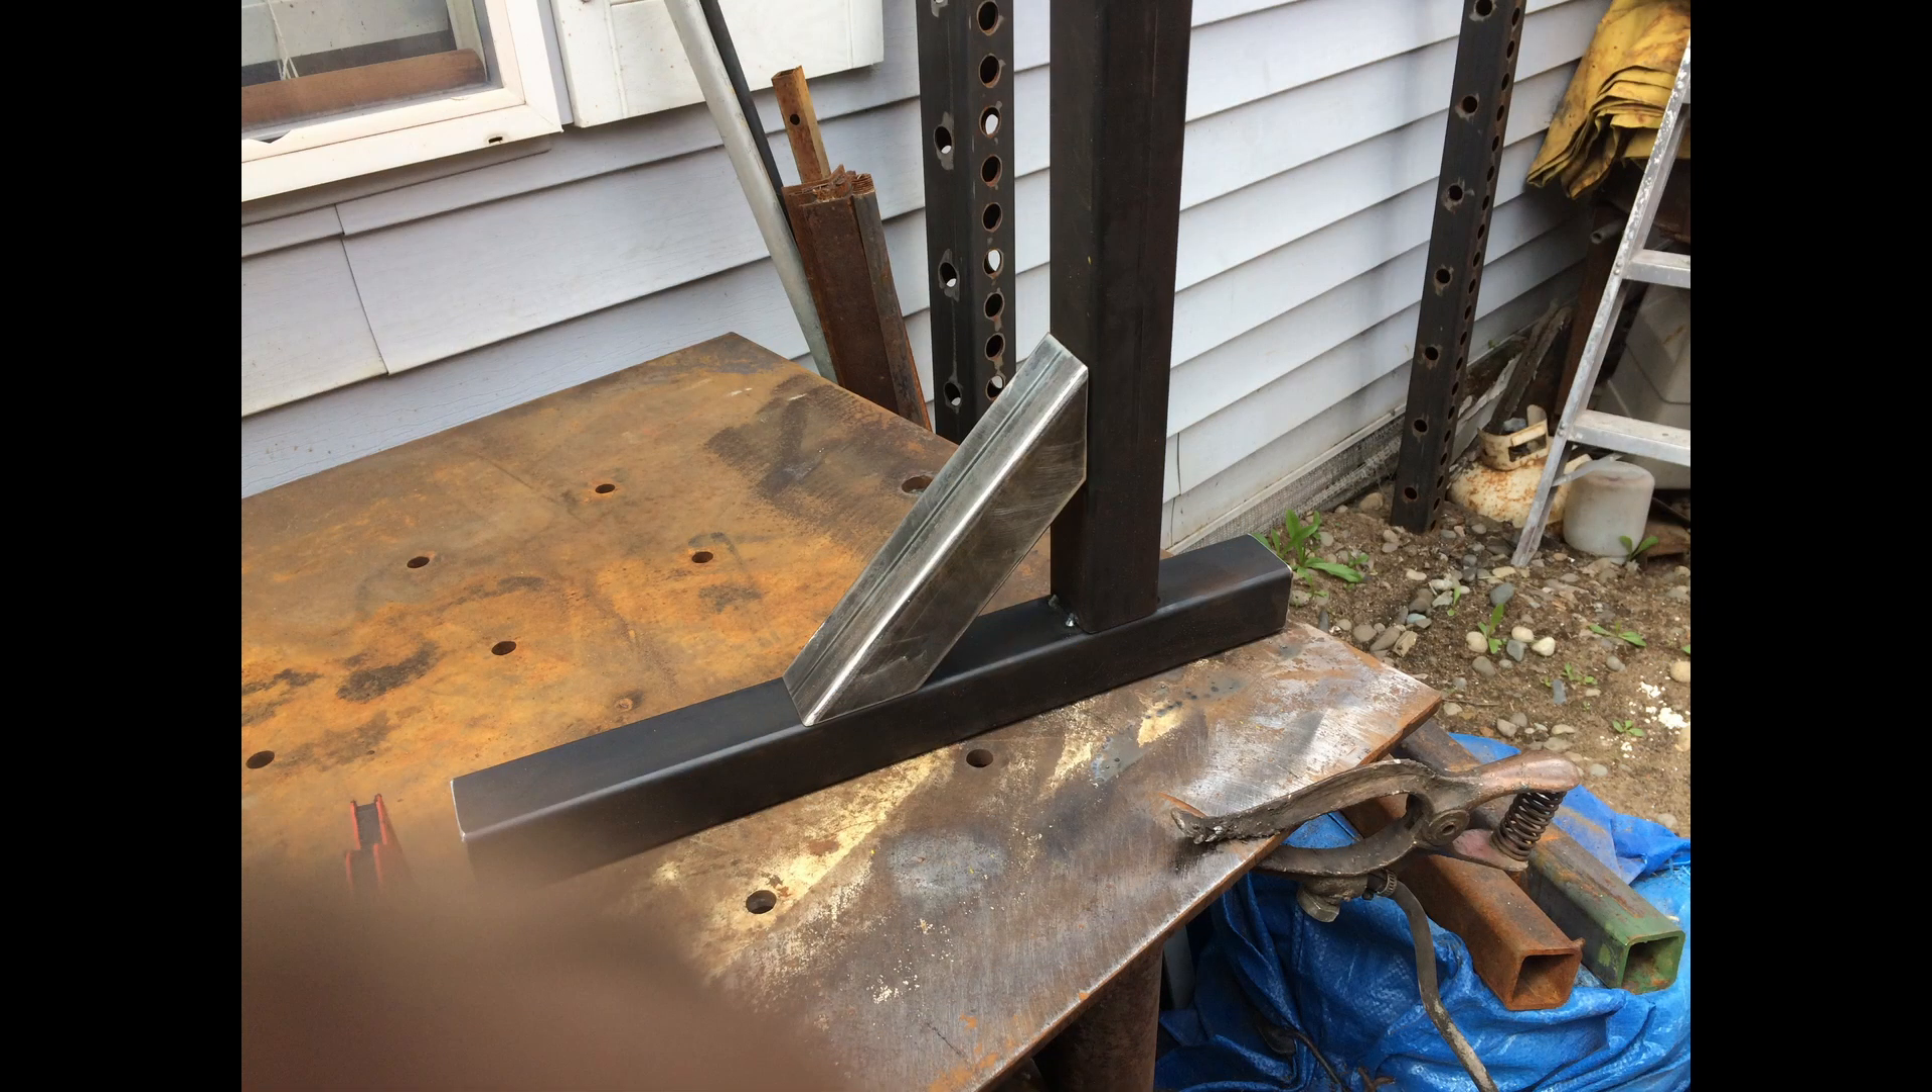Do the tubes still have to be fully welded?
Yes.